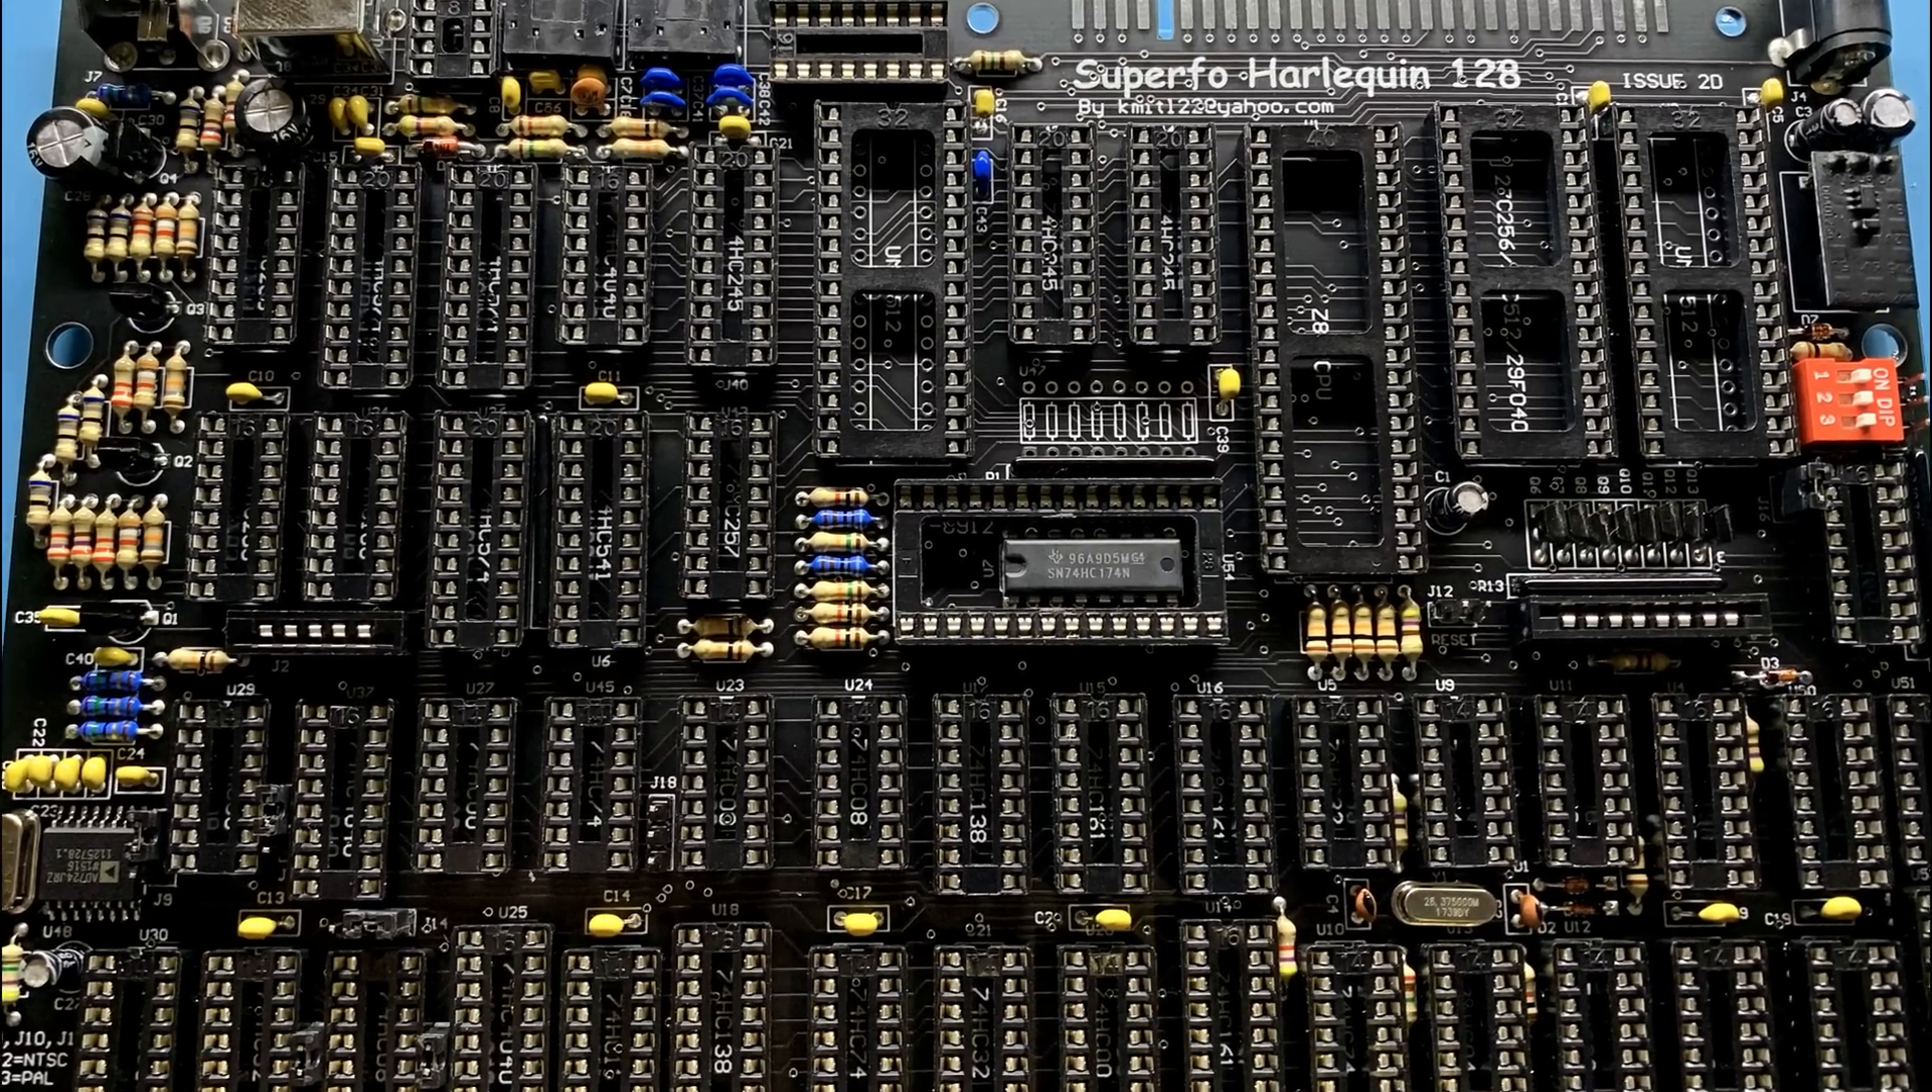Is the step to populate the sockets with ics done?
No.